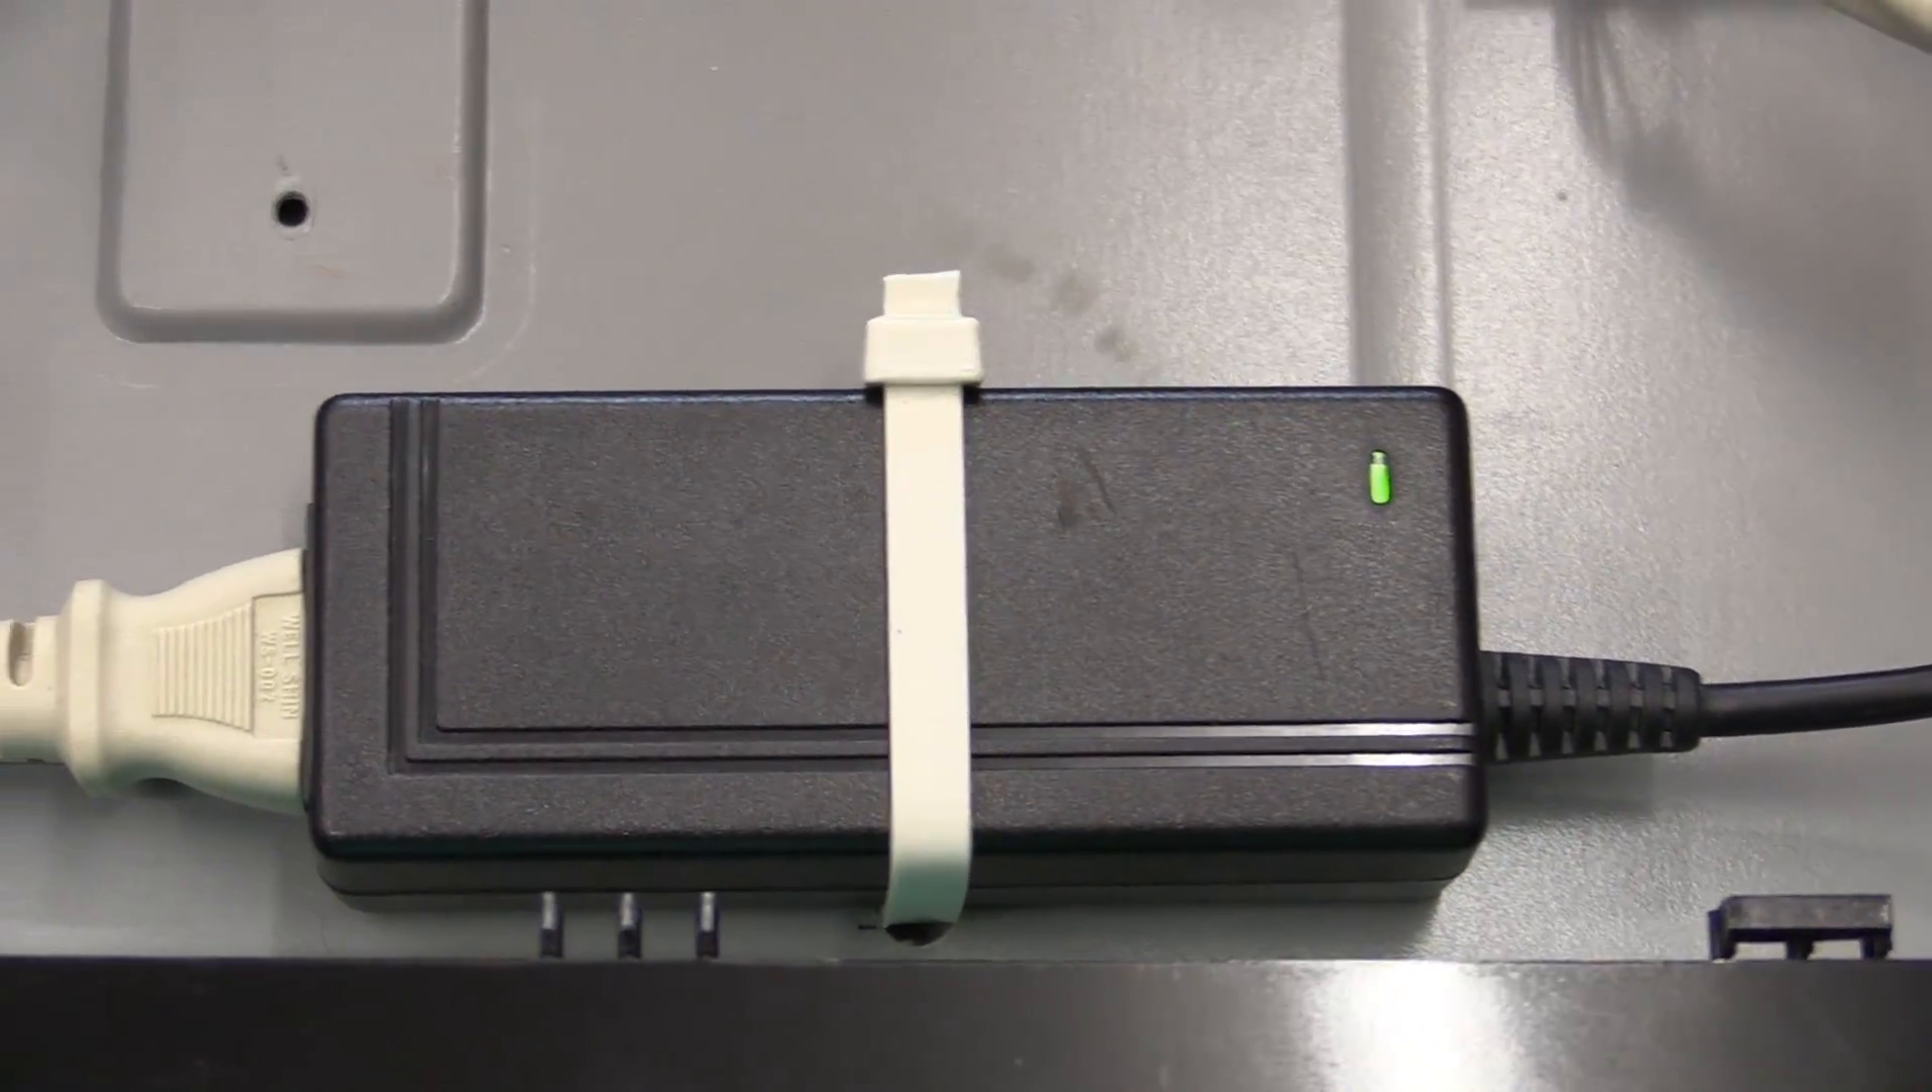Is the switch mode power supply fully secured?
Yes.